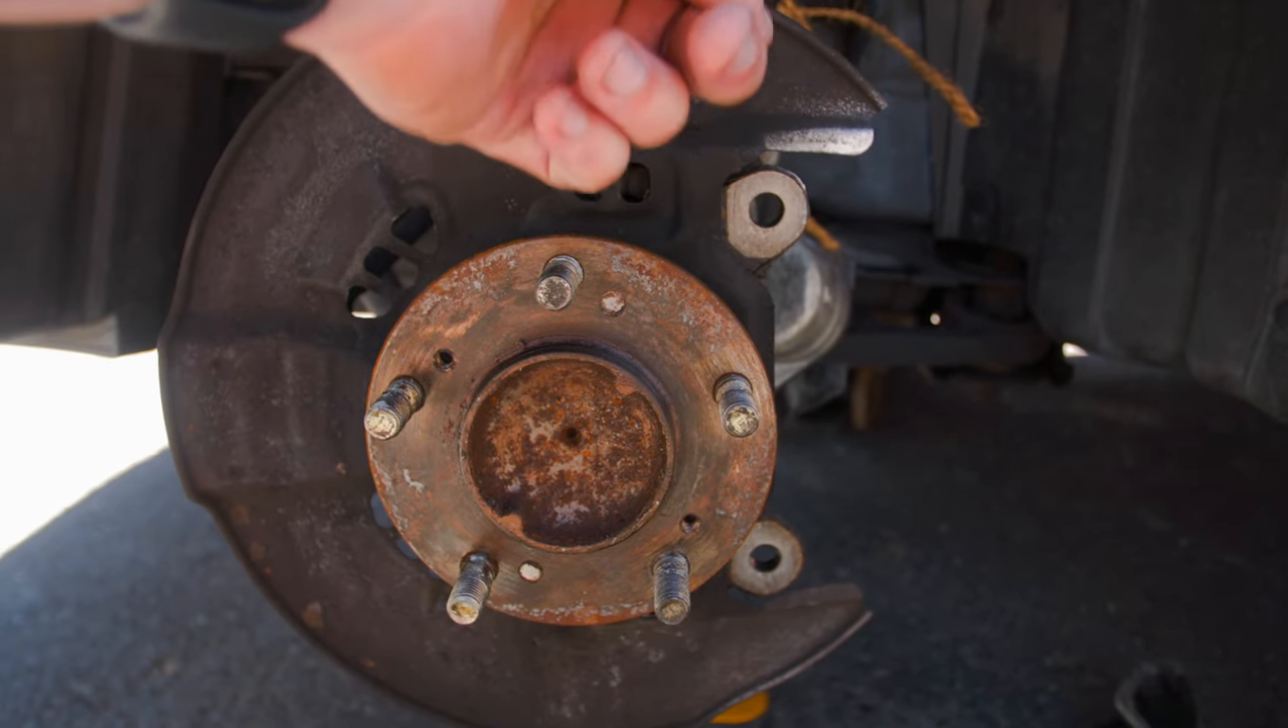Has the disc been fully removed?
Yes.